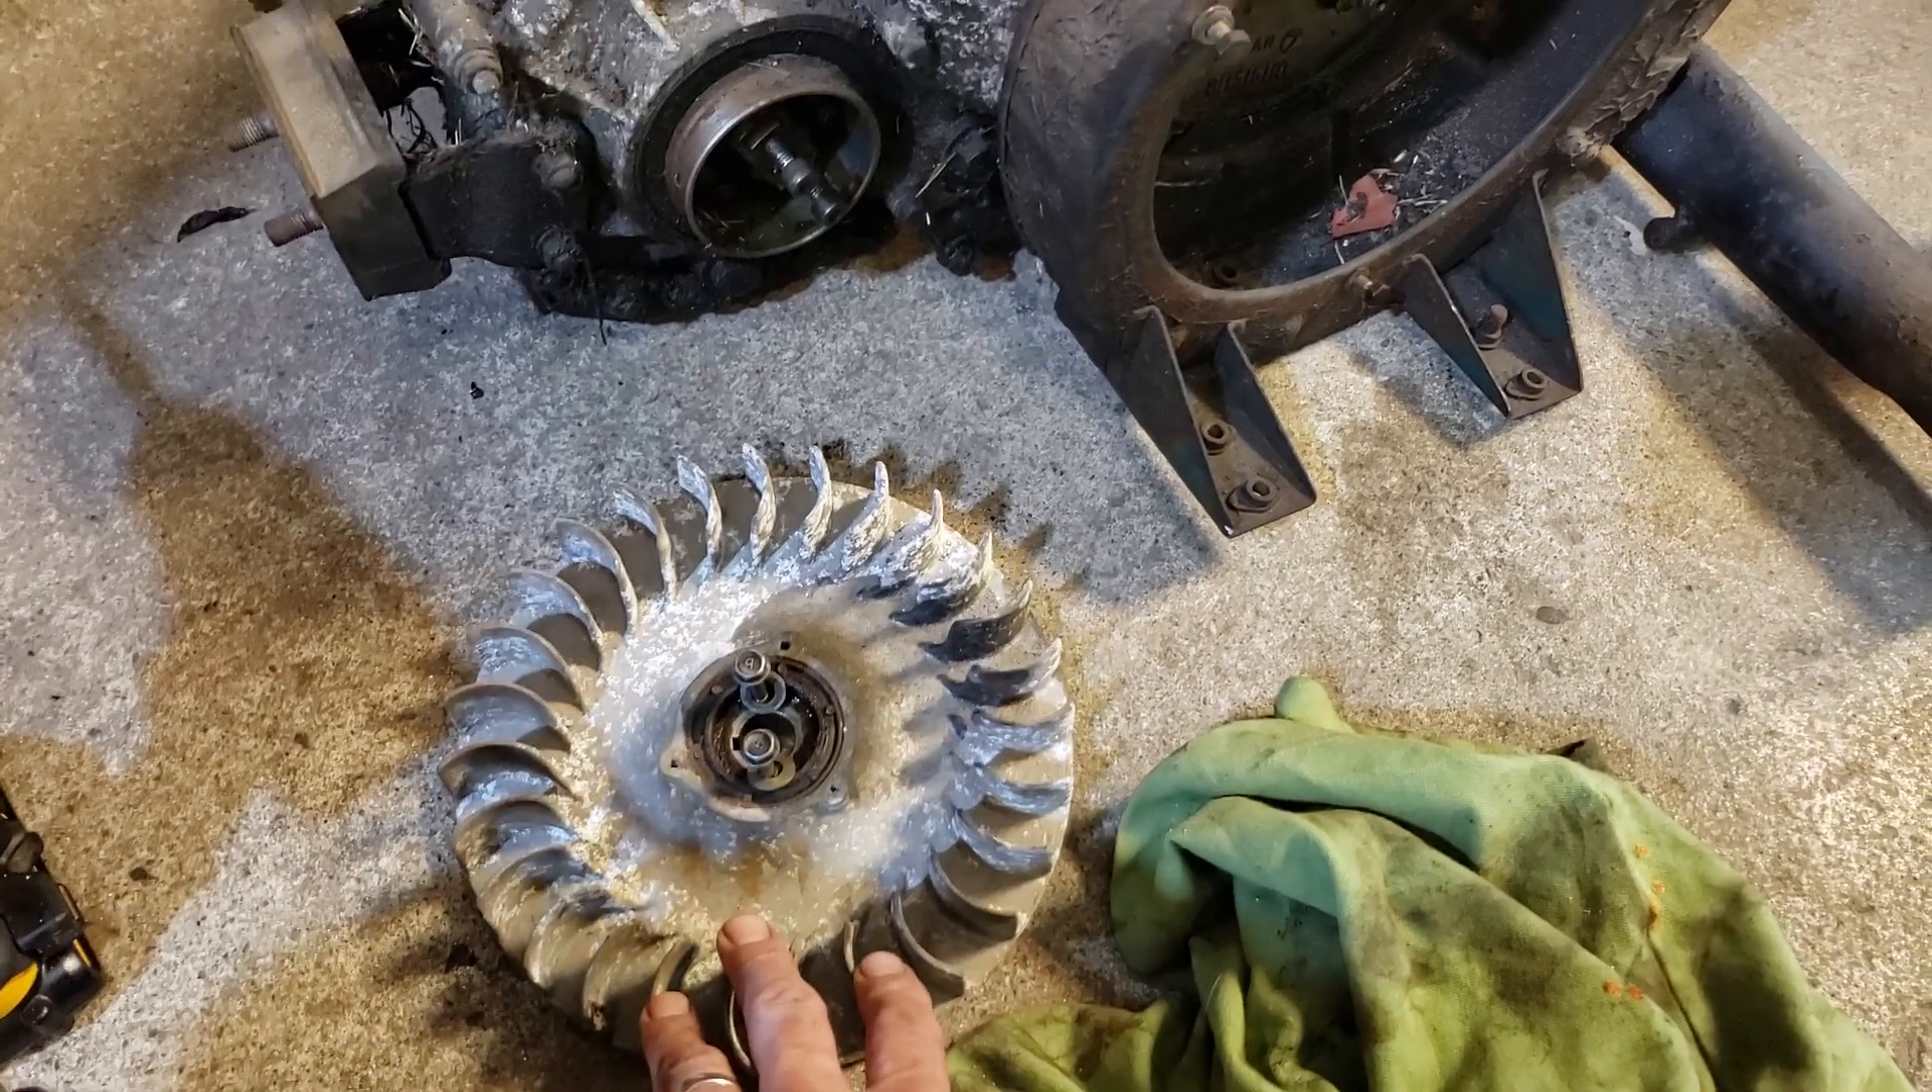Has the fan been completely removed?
Yes.